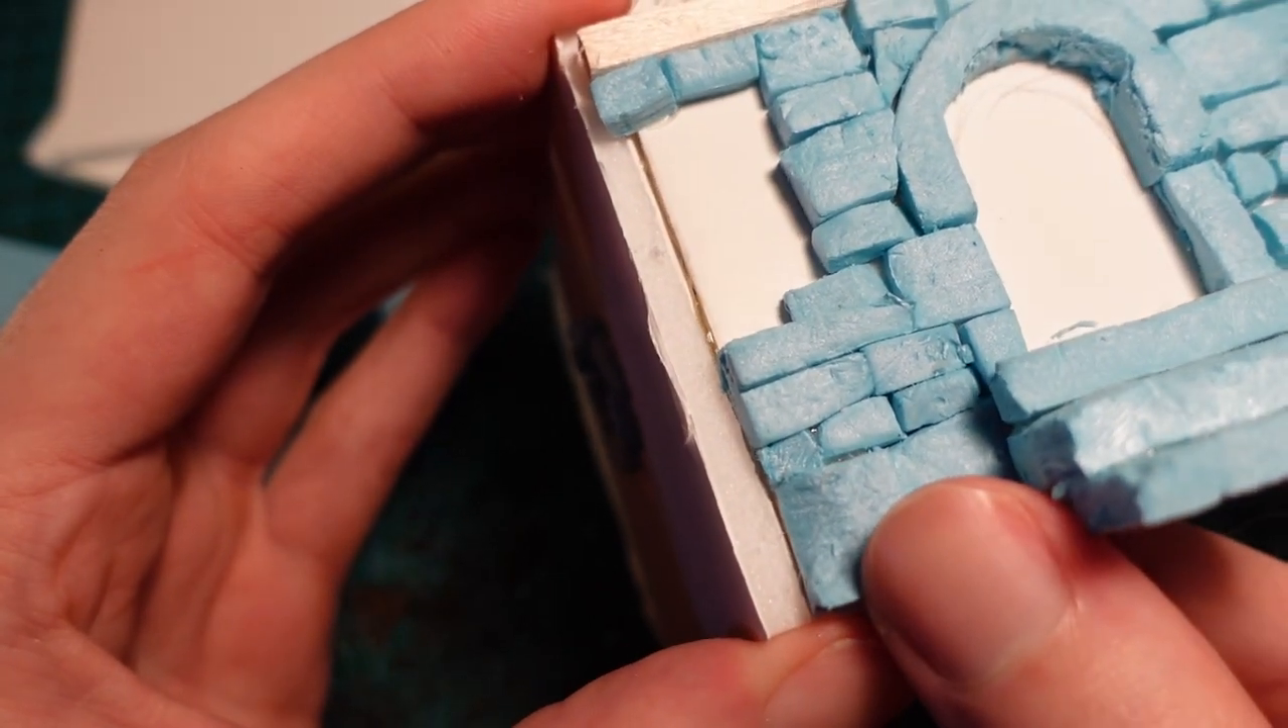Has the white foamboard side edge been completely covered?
No.